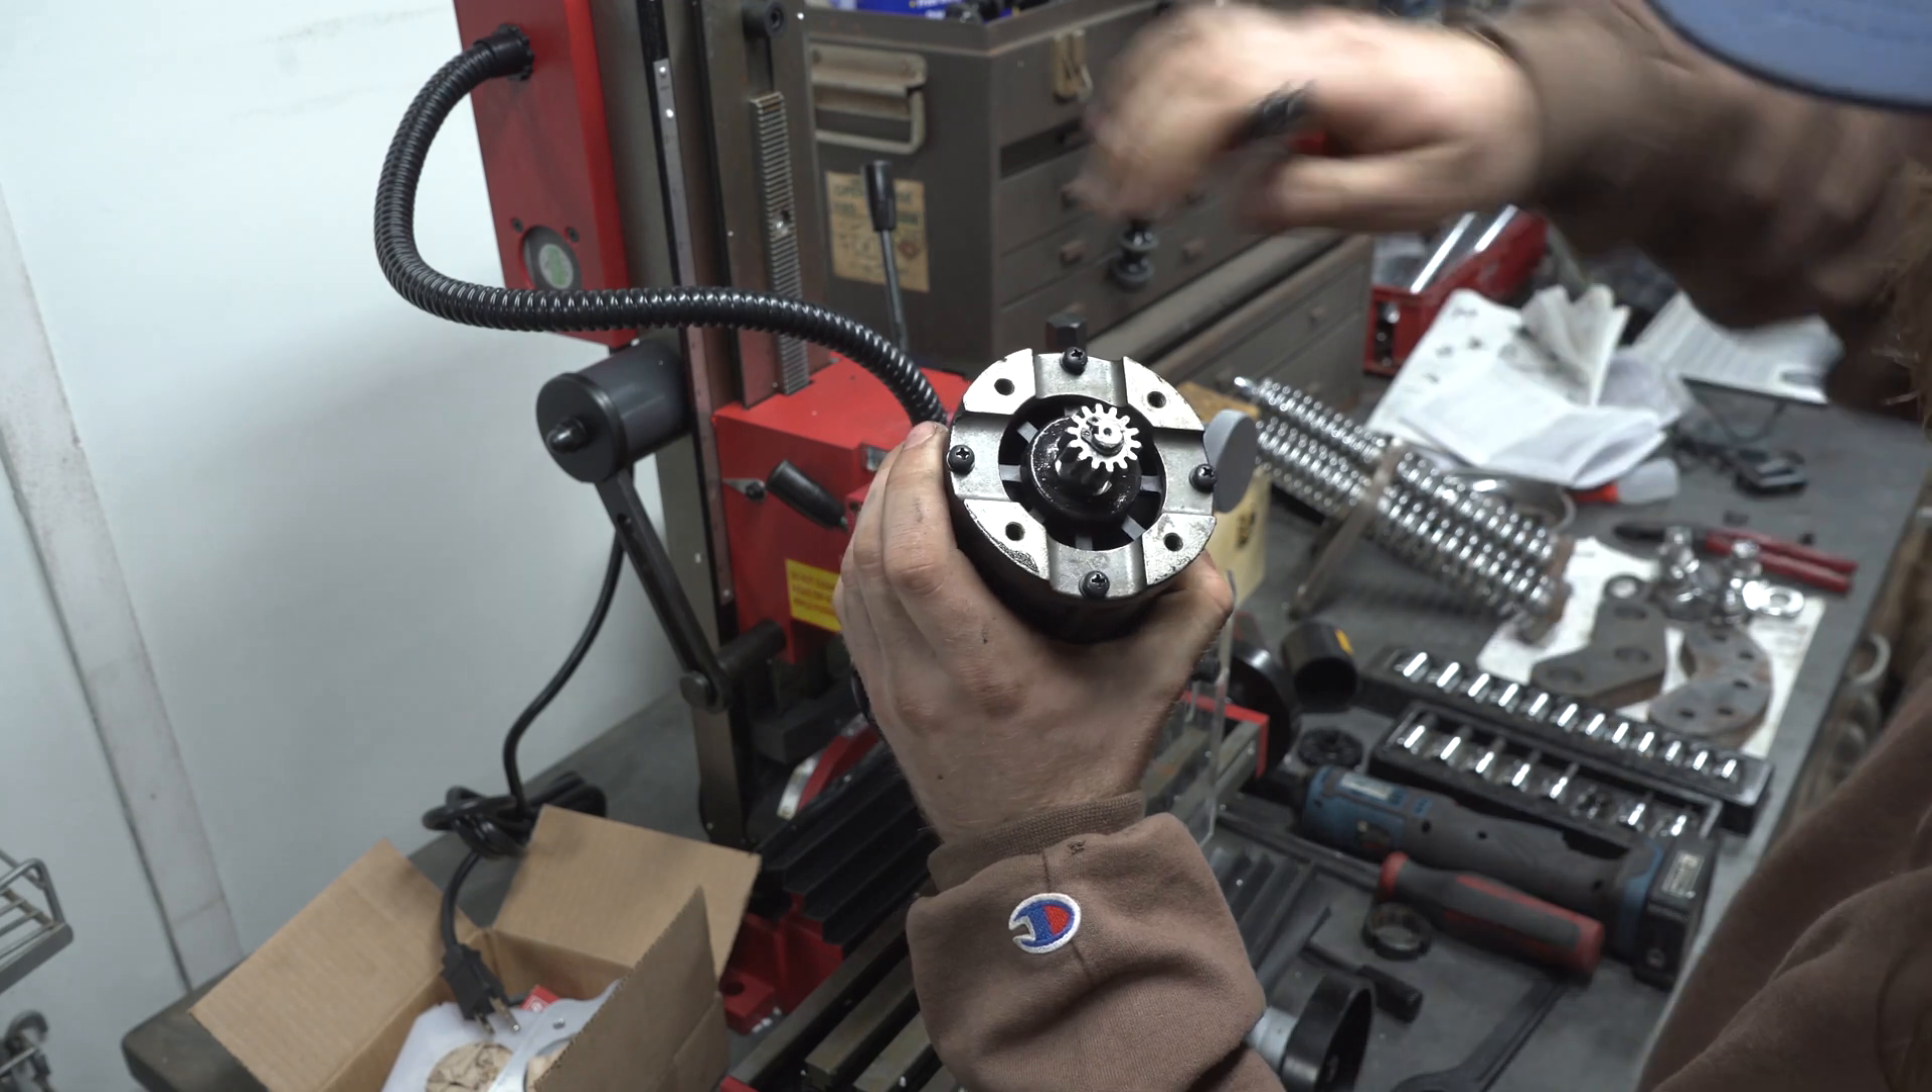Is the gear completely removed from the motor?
No.